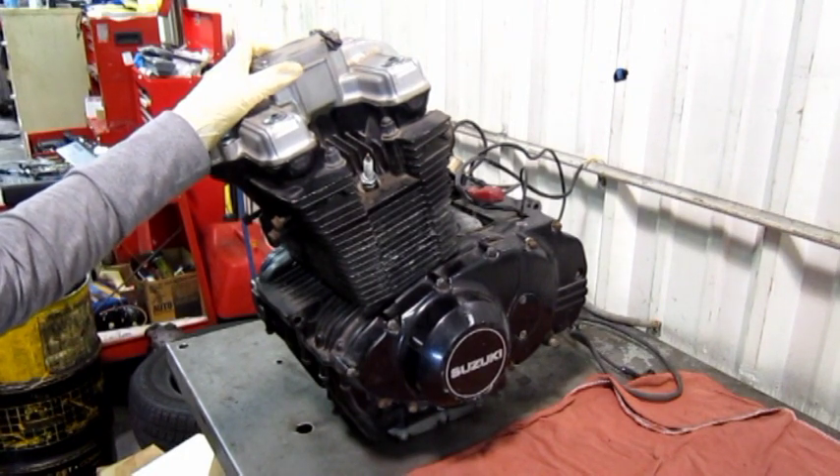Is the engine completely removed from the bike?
Yes.